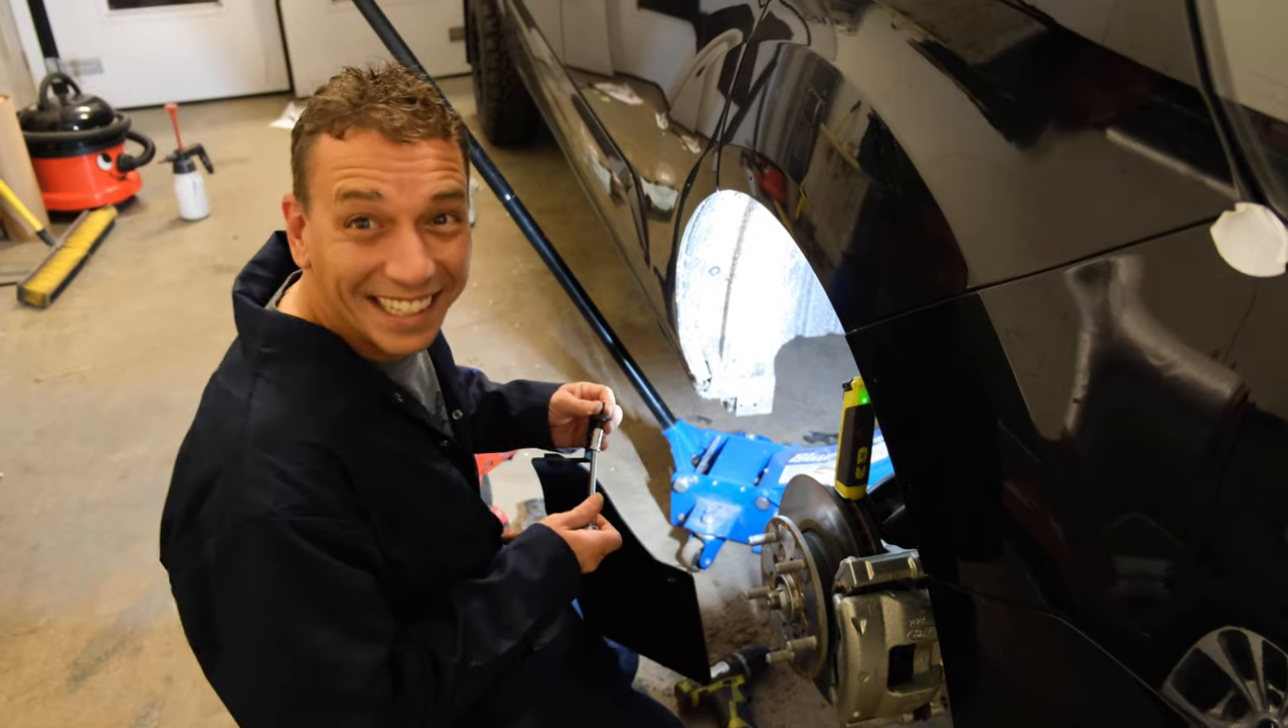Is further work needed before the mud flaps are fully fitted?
Yes.